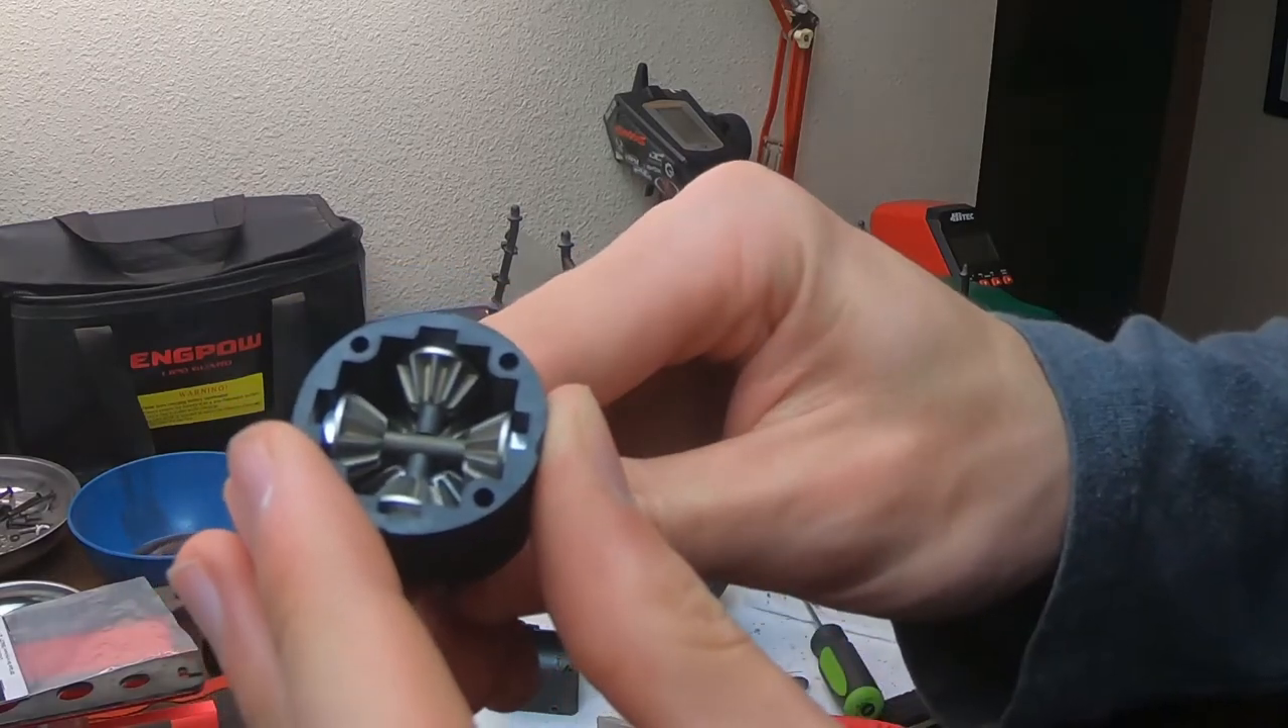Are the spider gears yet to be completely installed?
No.